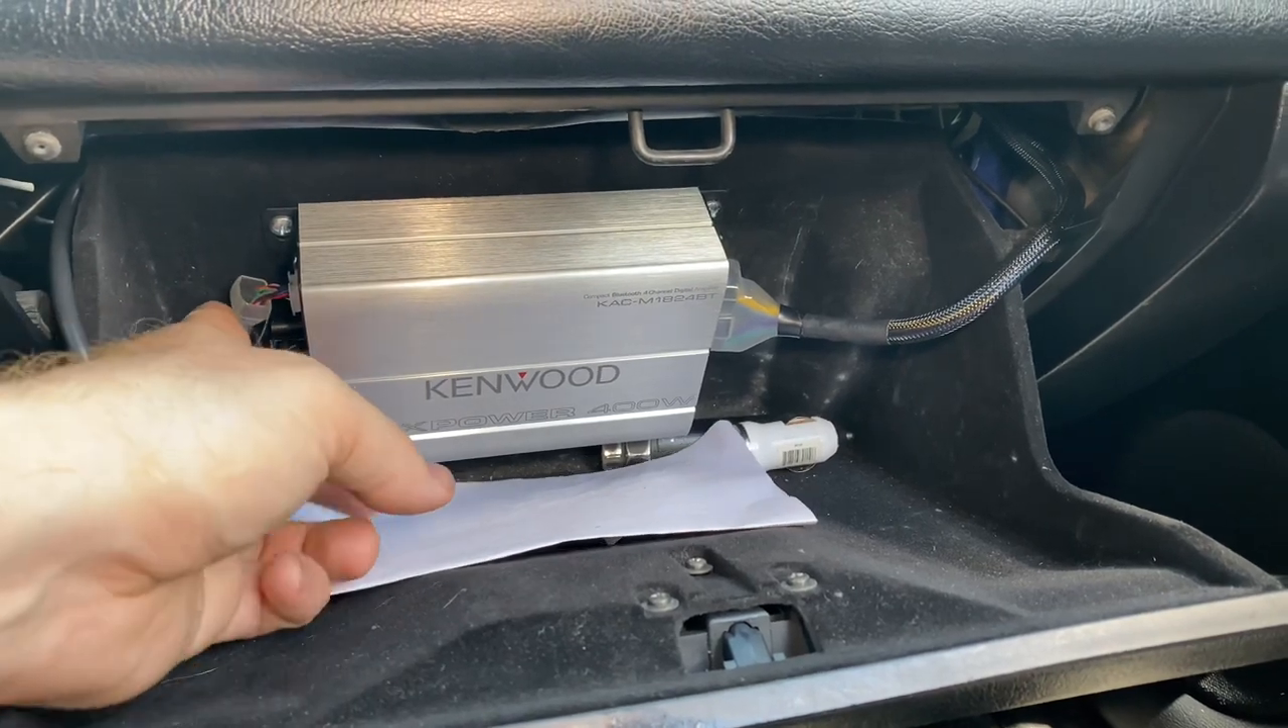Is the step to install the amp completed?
Yes.